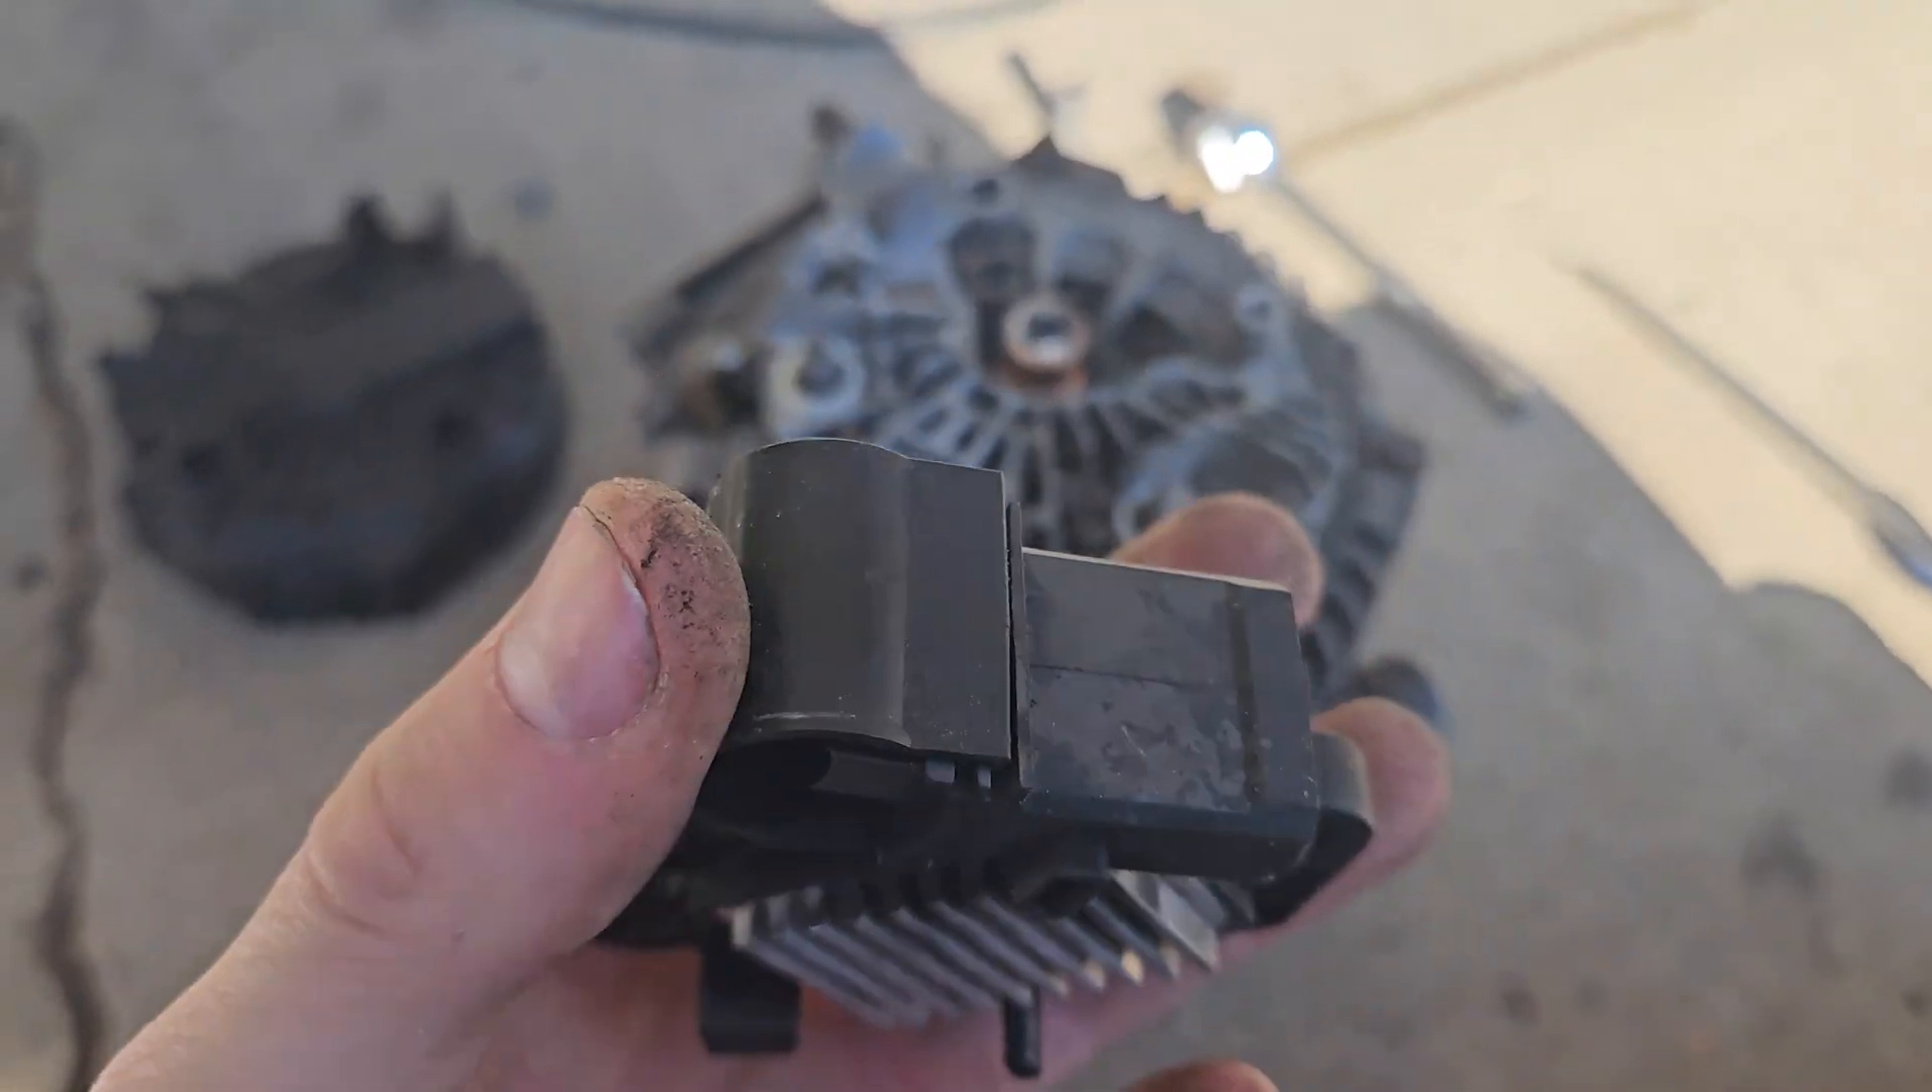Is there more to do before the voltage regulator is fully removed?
No.